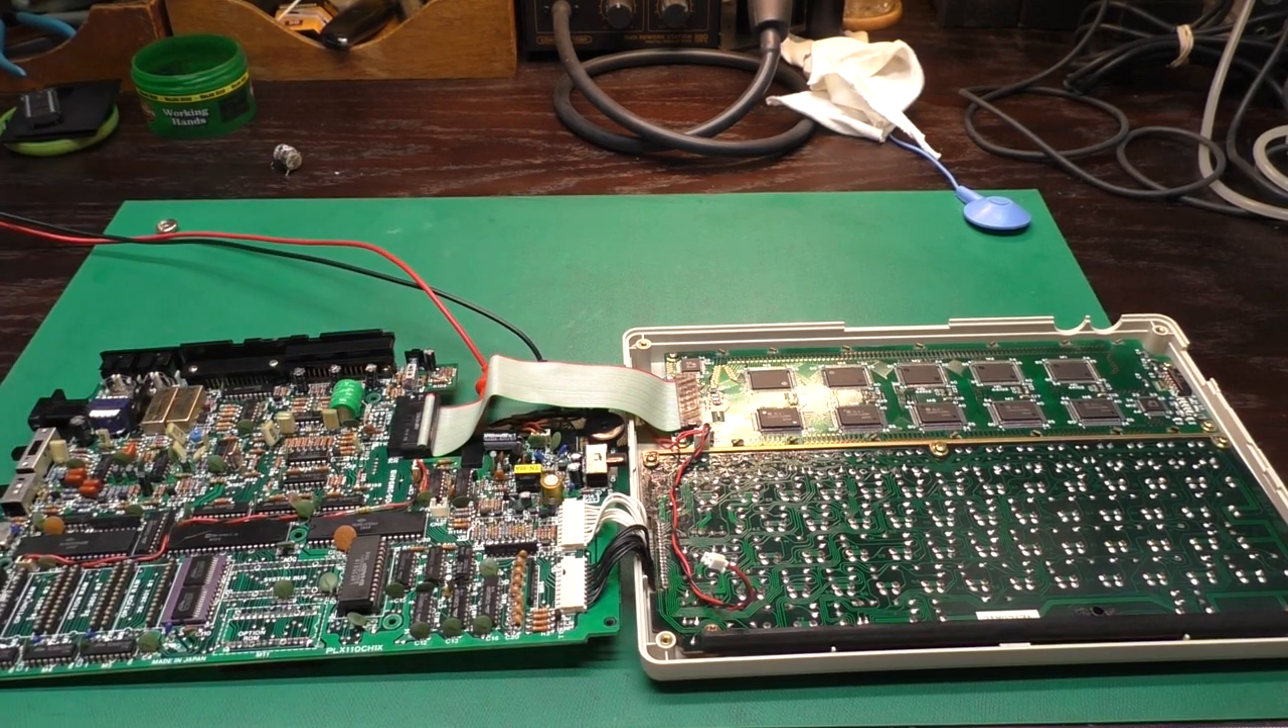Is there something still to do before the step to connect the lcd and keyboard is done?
No.